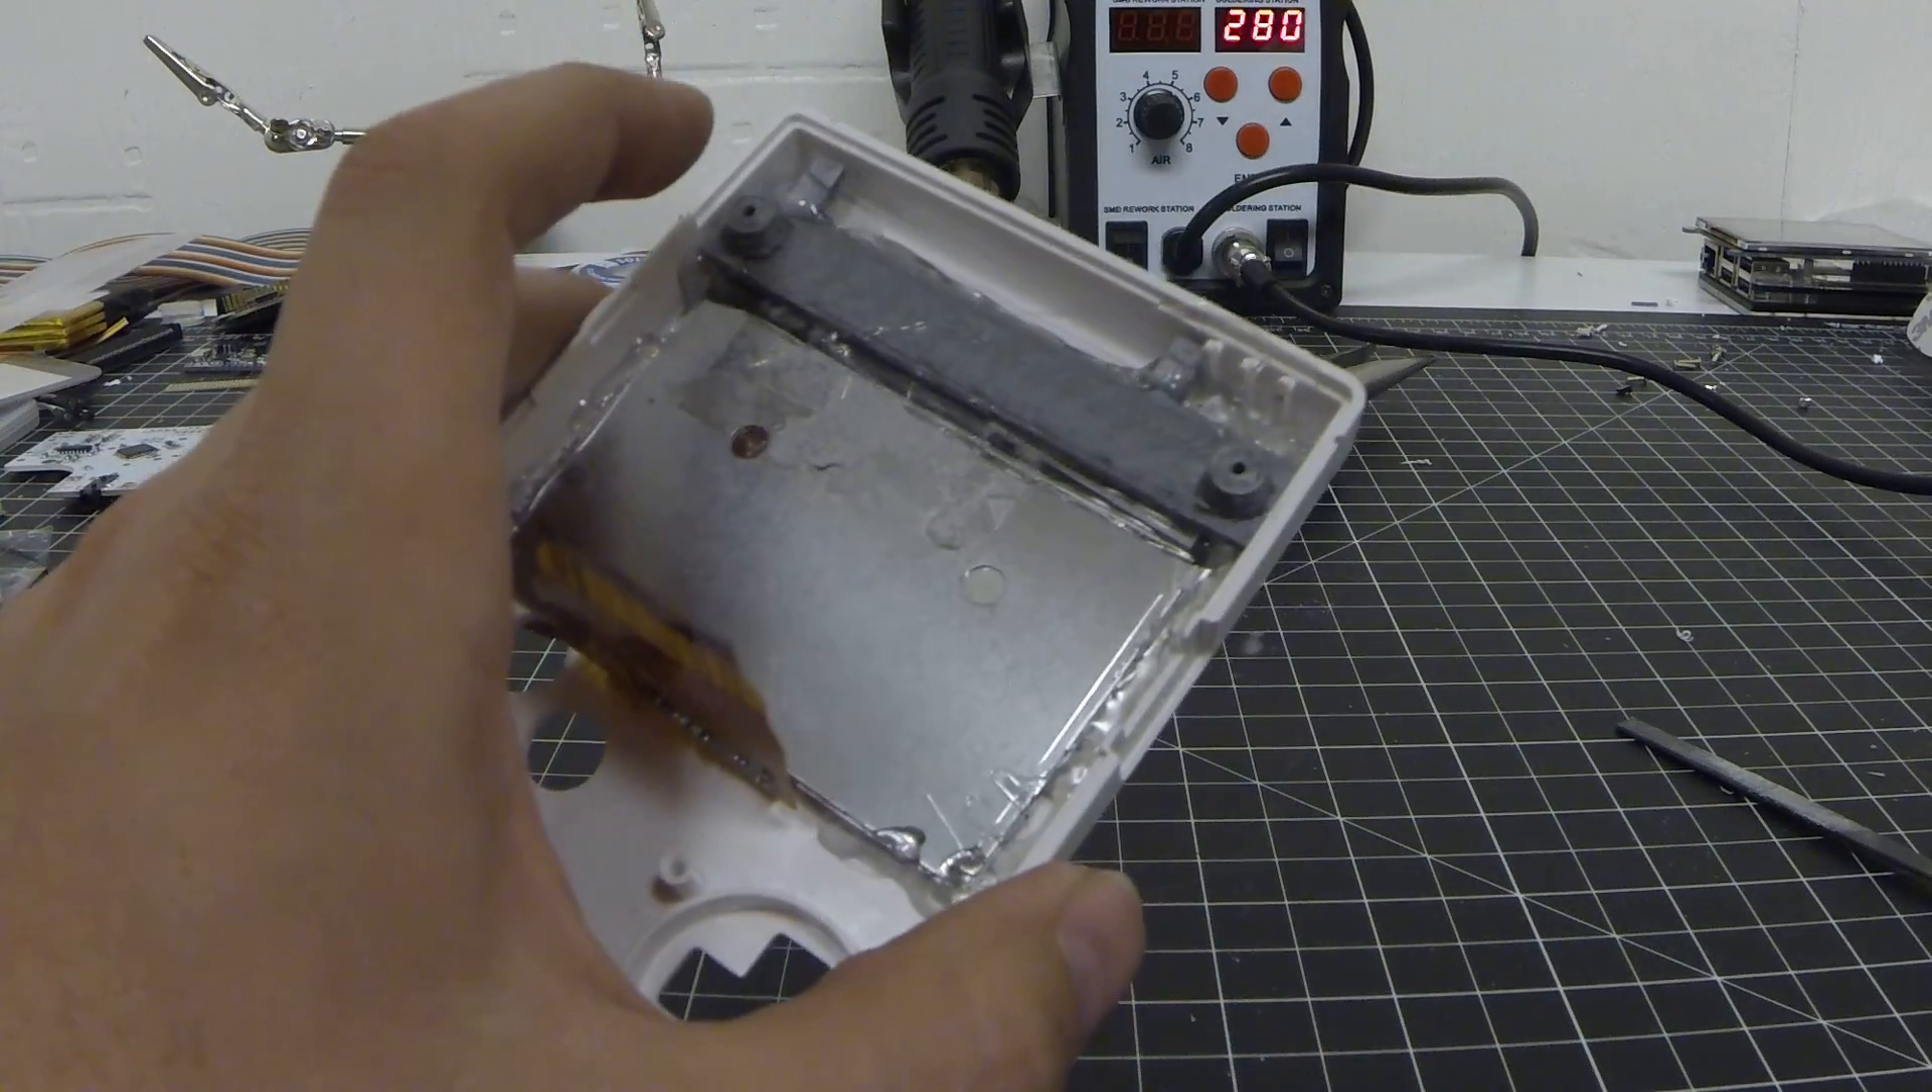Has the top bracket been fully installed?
Yes.